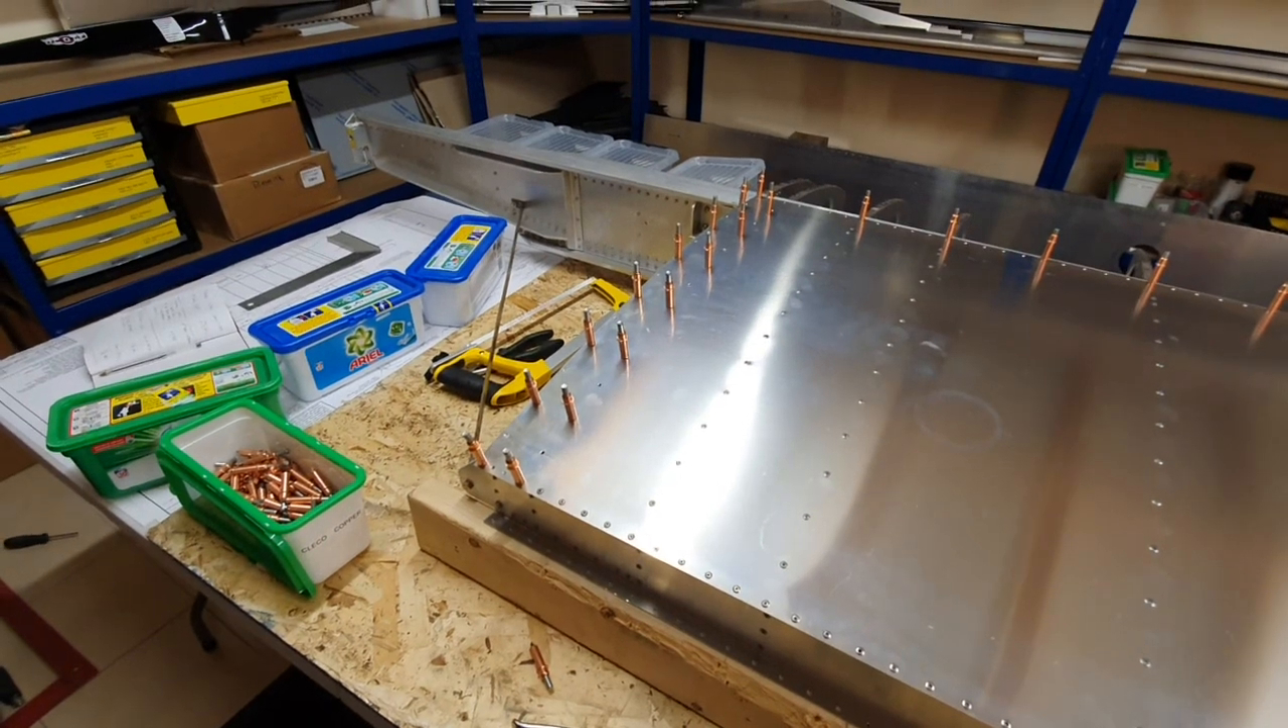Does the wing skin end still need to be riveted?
Yes.